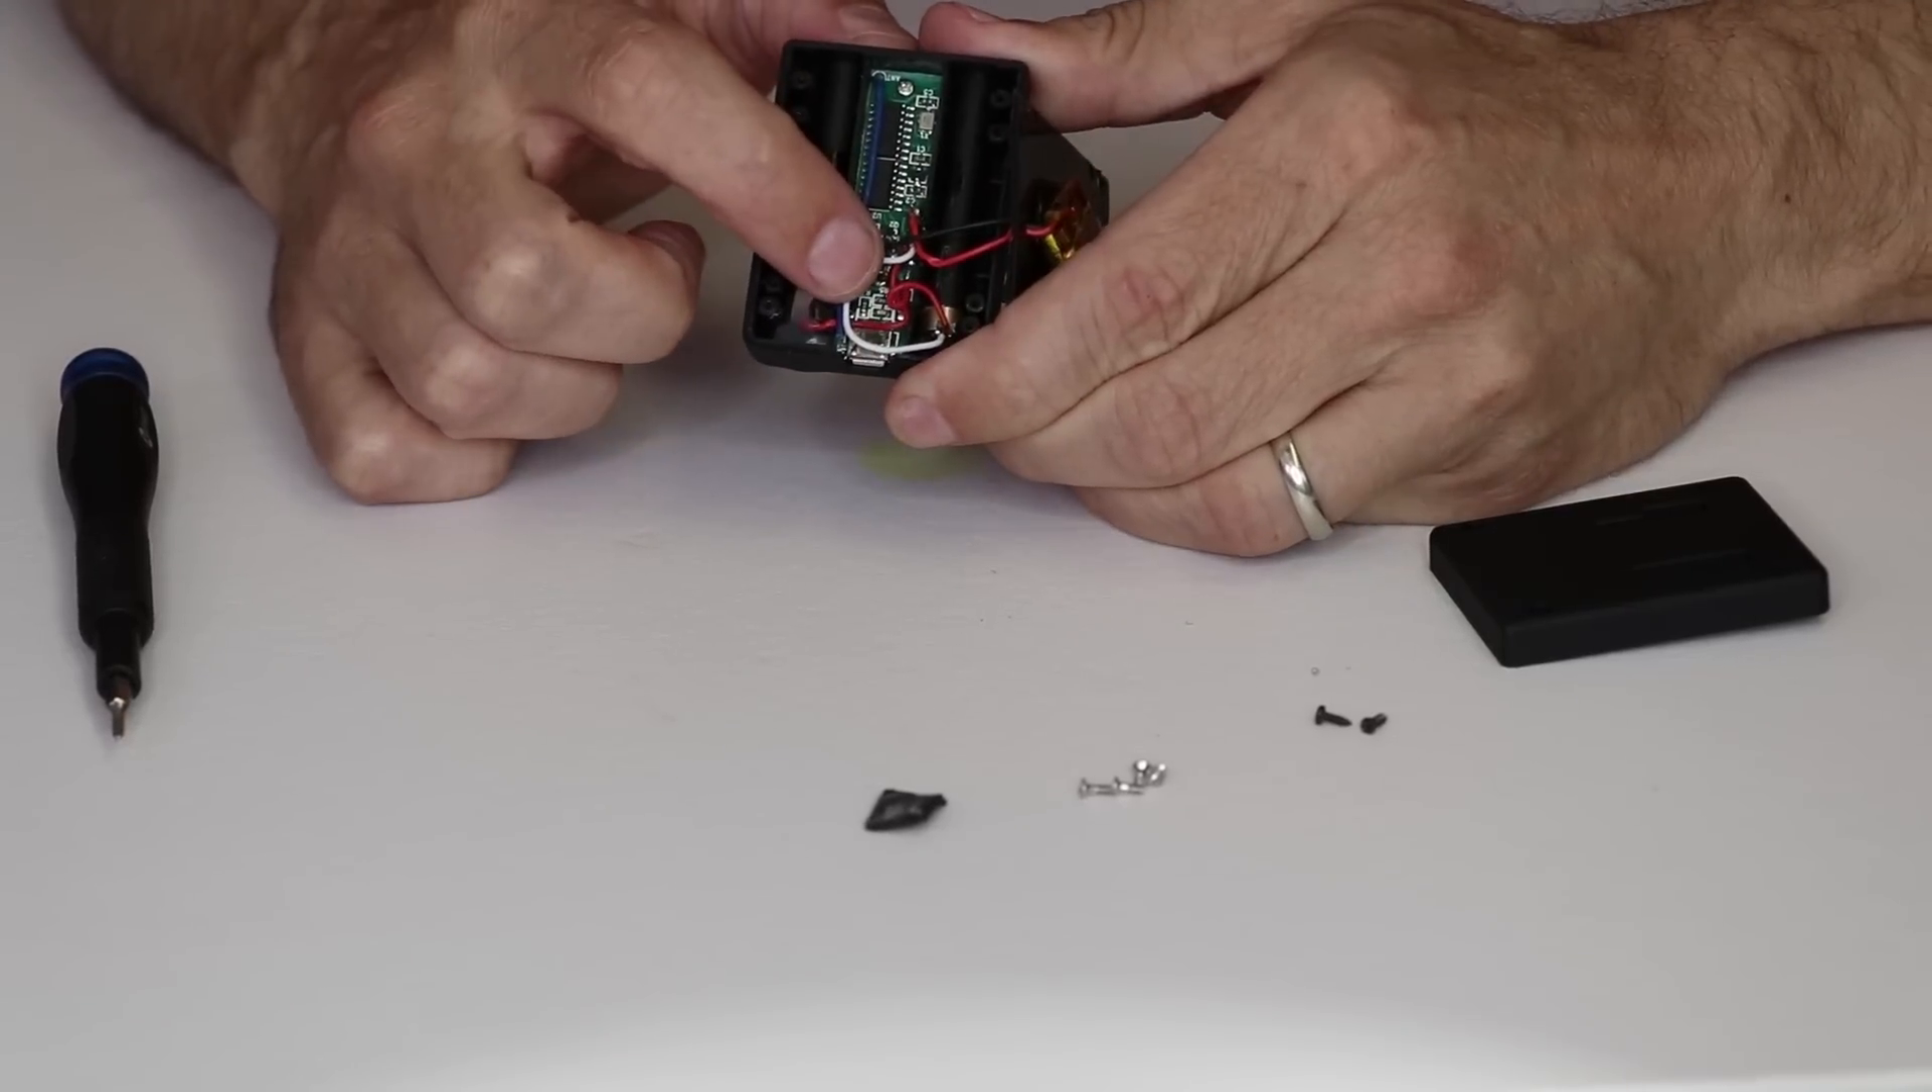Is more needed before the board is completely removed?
Yes.